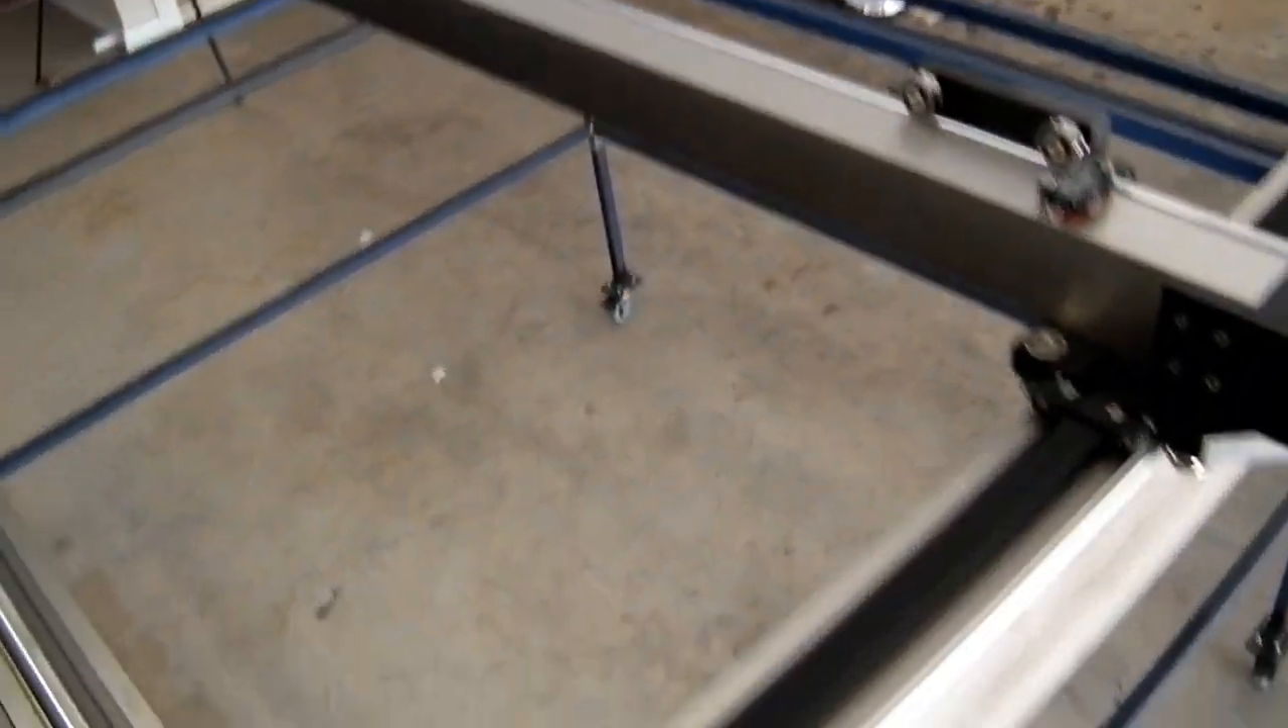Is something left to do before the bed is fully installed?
Yes.